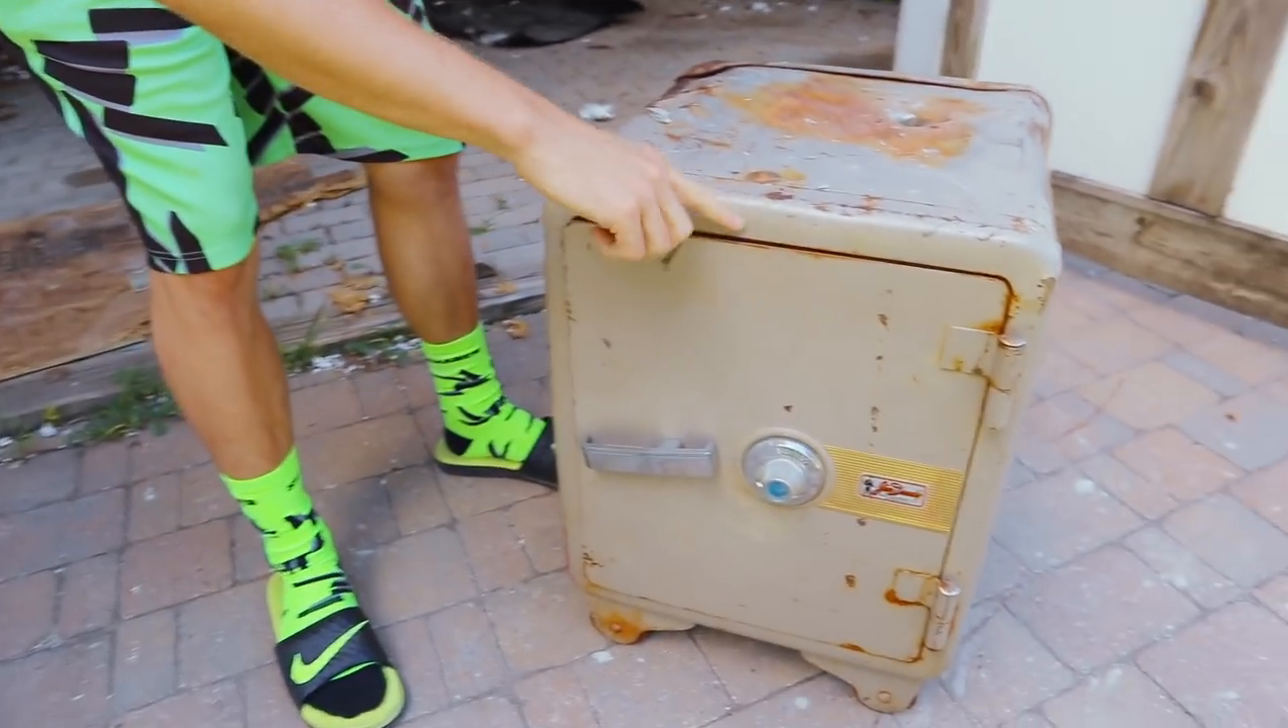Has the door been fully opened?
No.